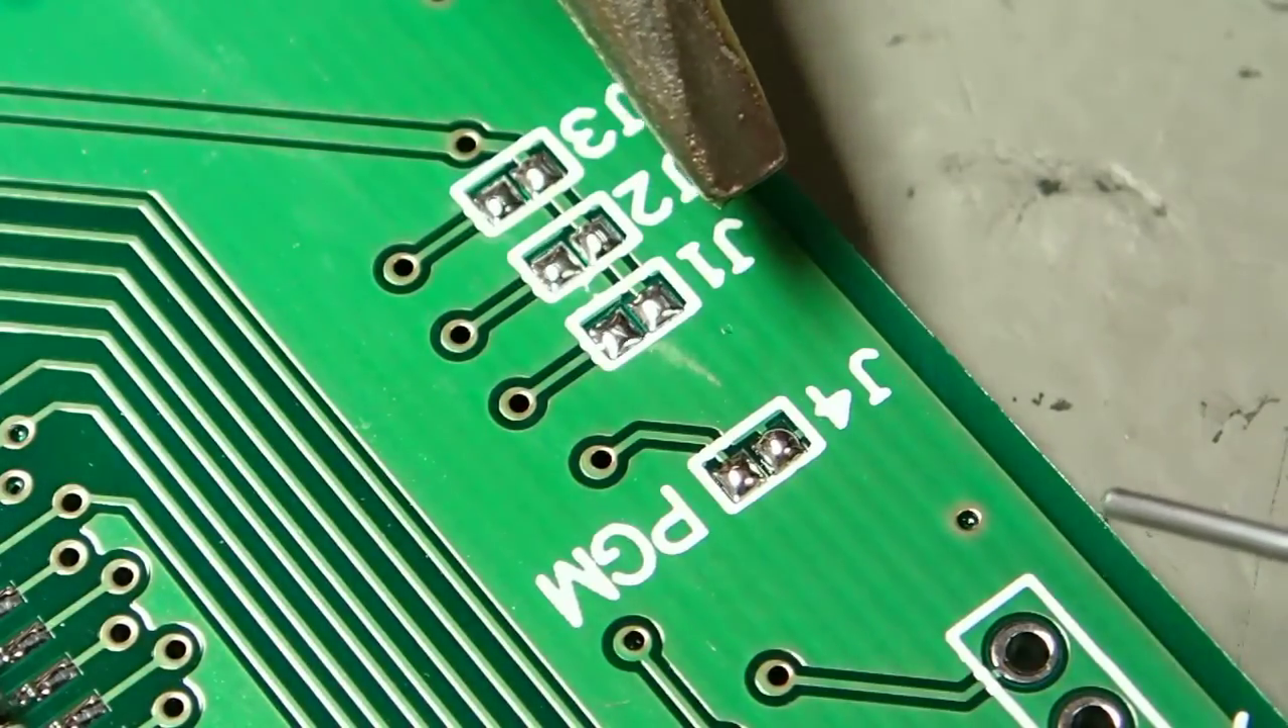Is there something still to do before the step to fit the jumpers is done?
Yes.